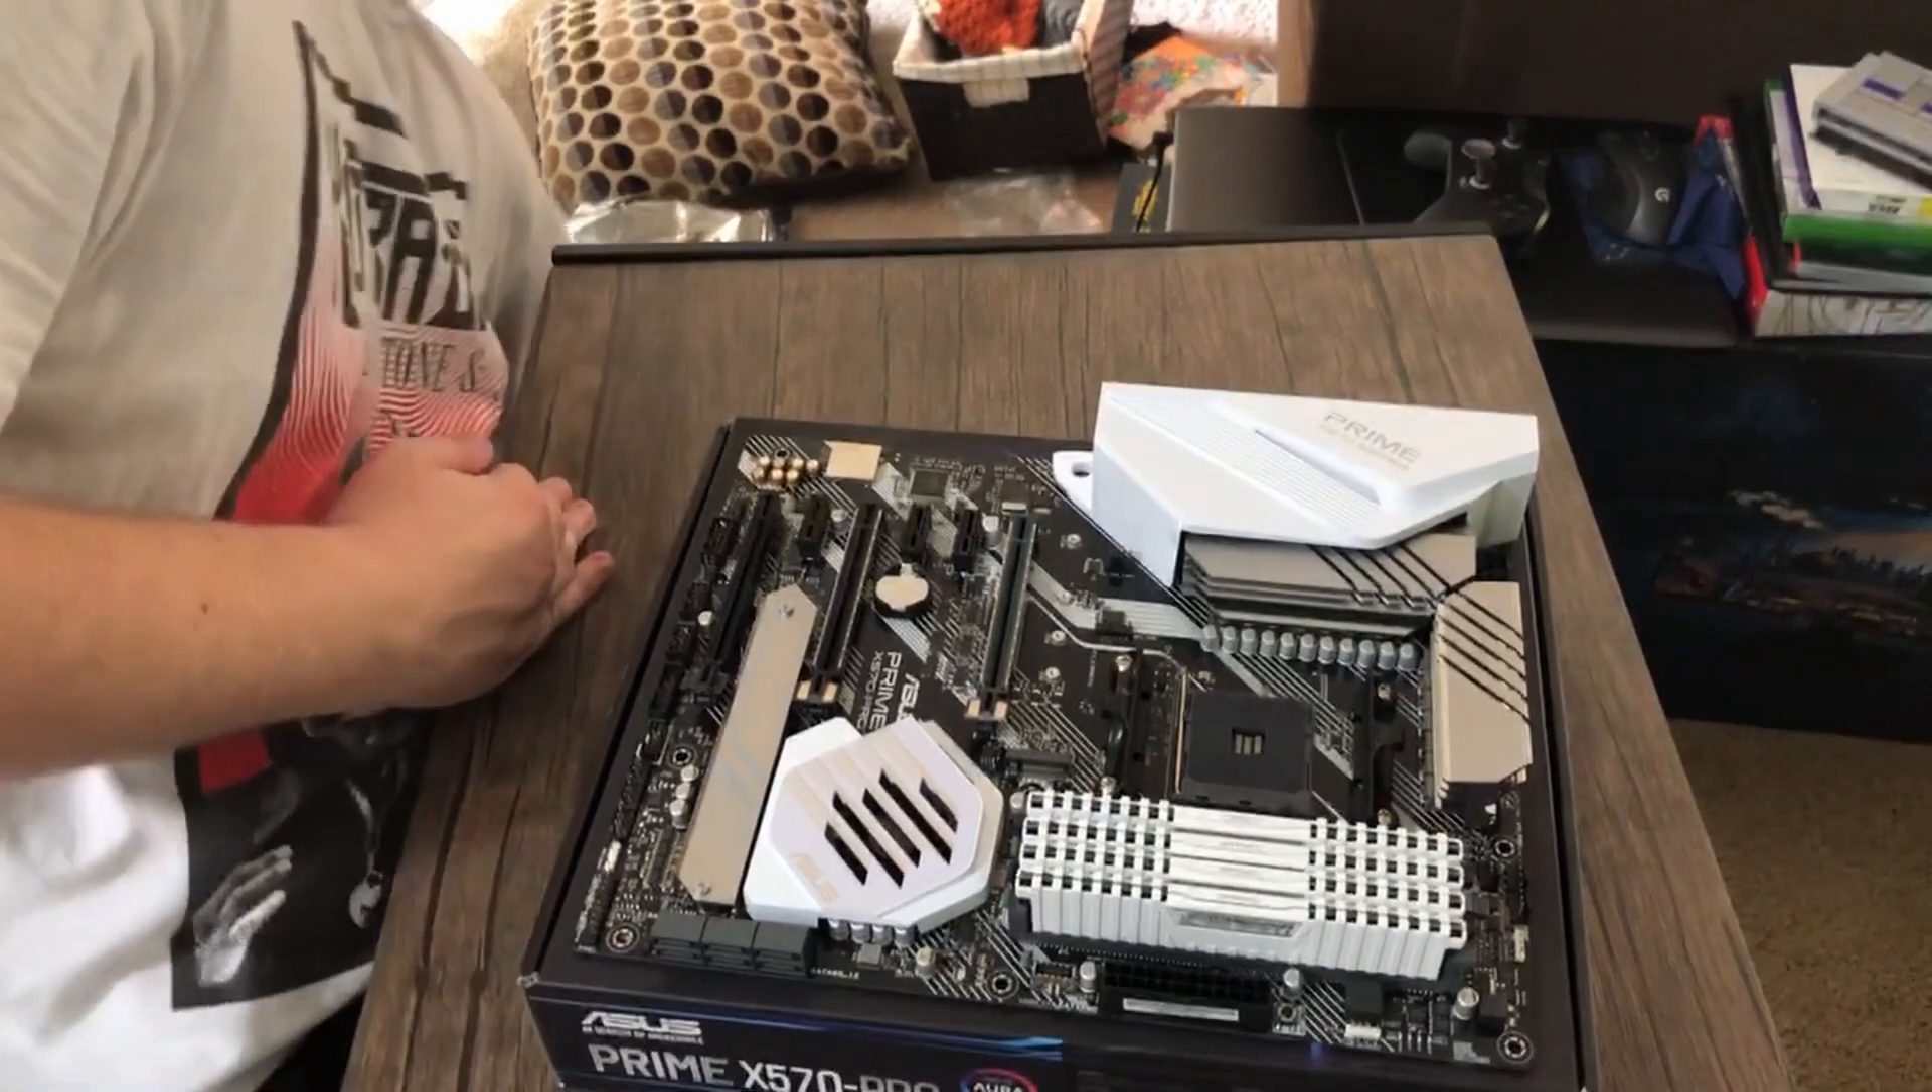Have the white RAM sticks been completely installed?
Yes.